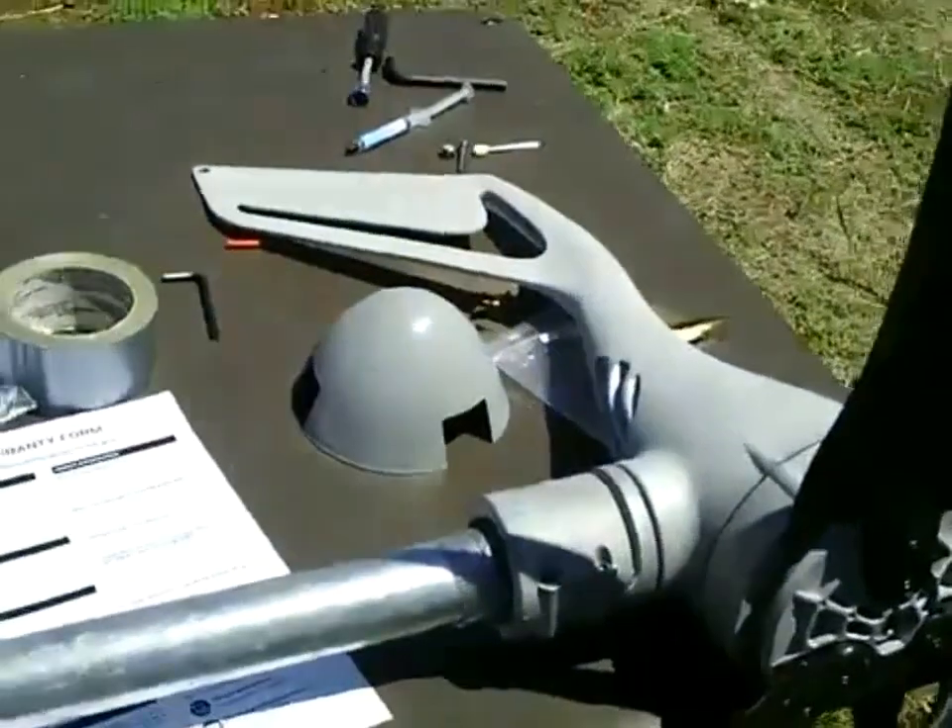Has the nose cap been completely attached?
No.